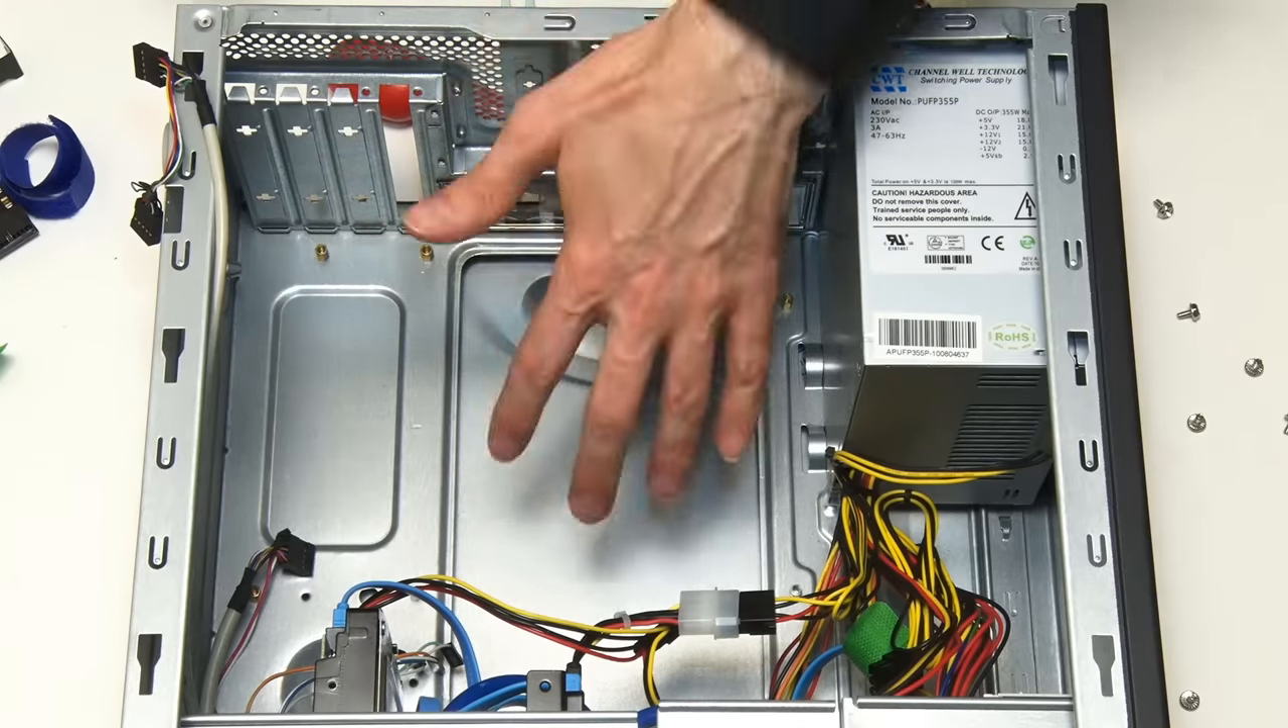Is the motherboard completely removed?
Yes.